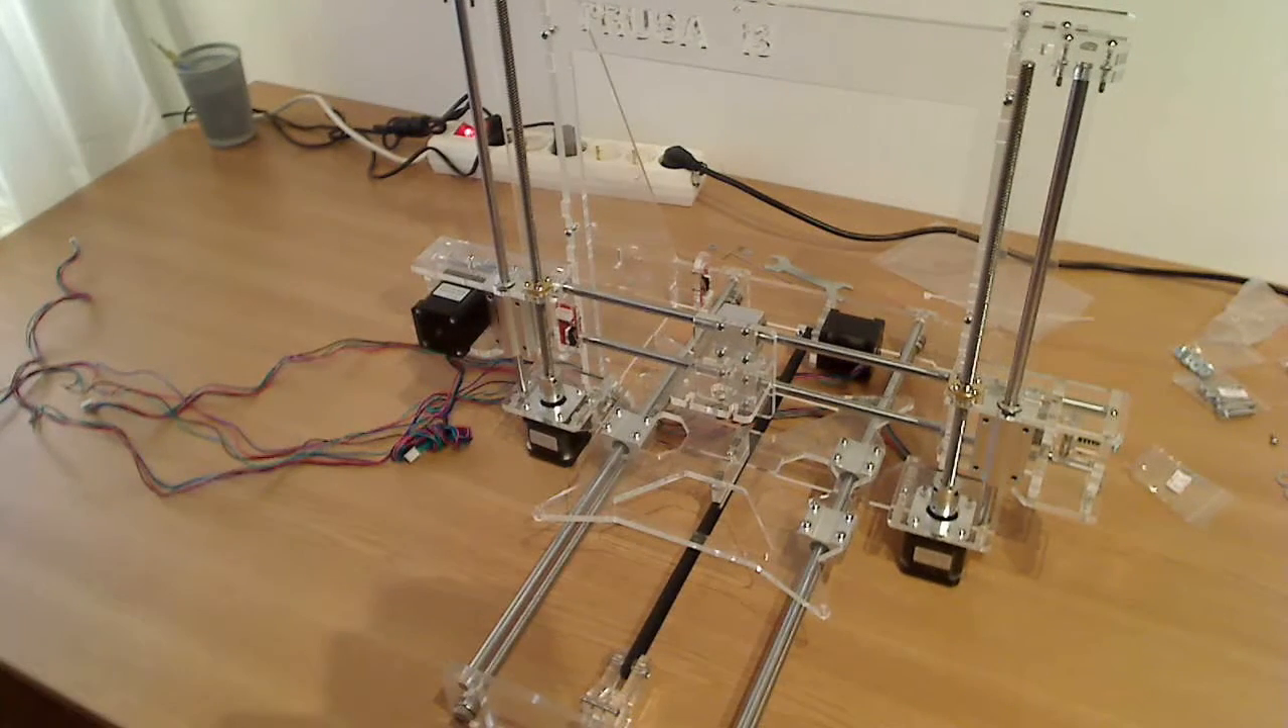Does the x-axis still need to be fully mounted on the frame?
No.